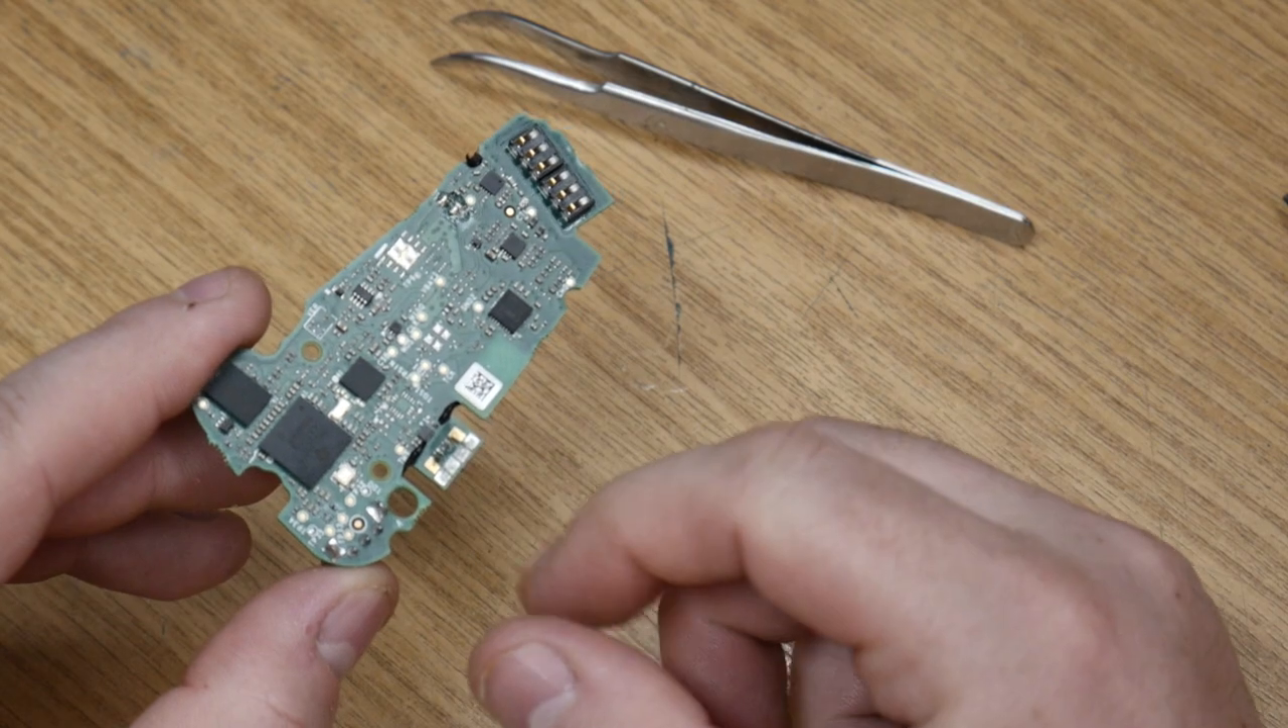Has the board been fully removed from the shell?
Yes.